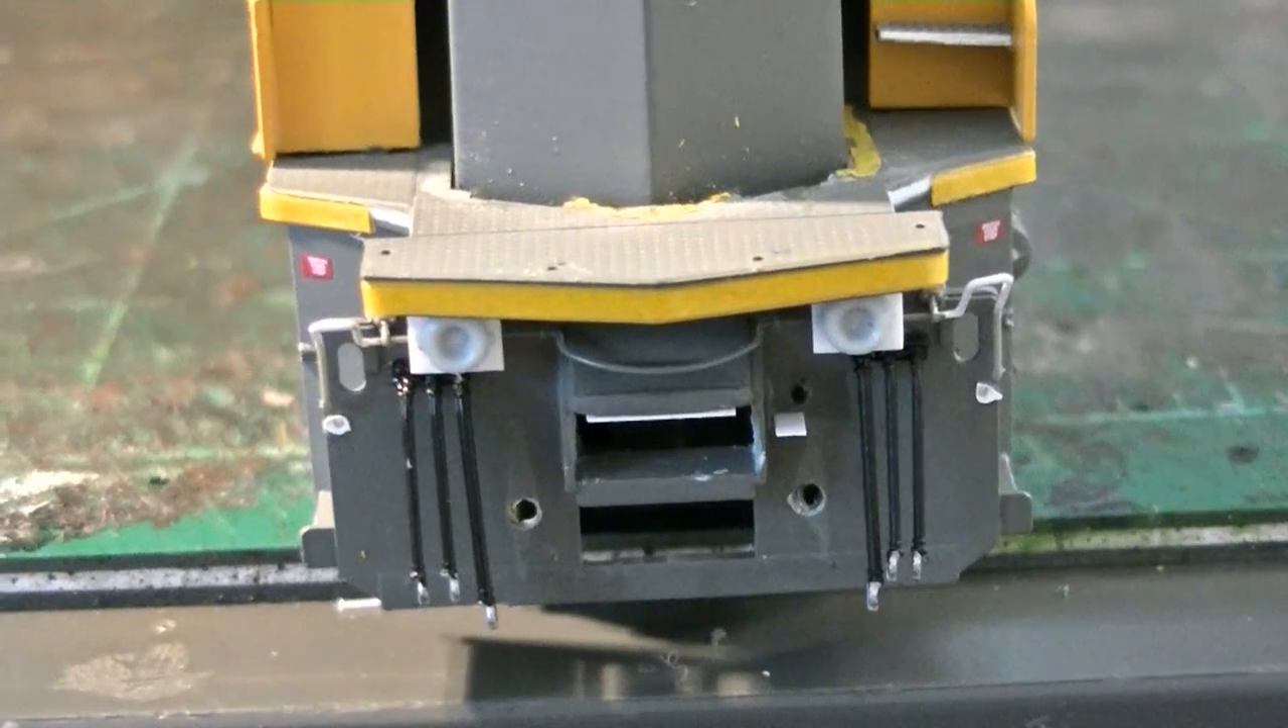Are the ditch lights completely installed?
Yes.